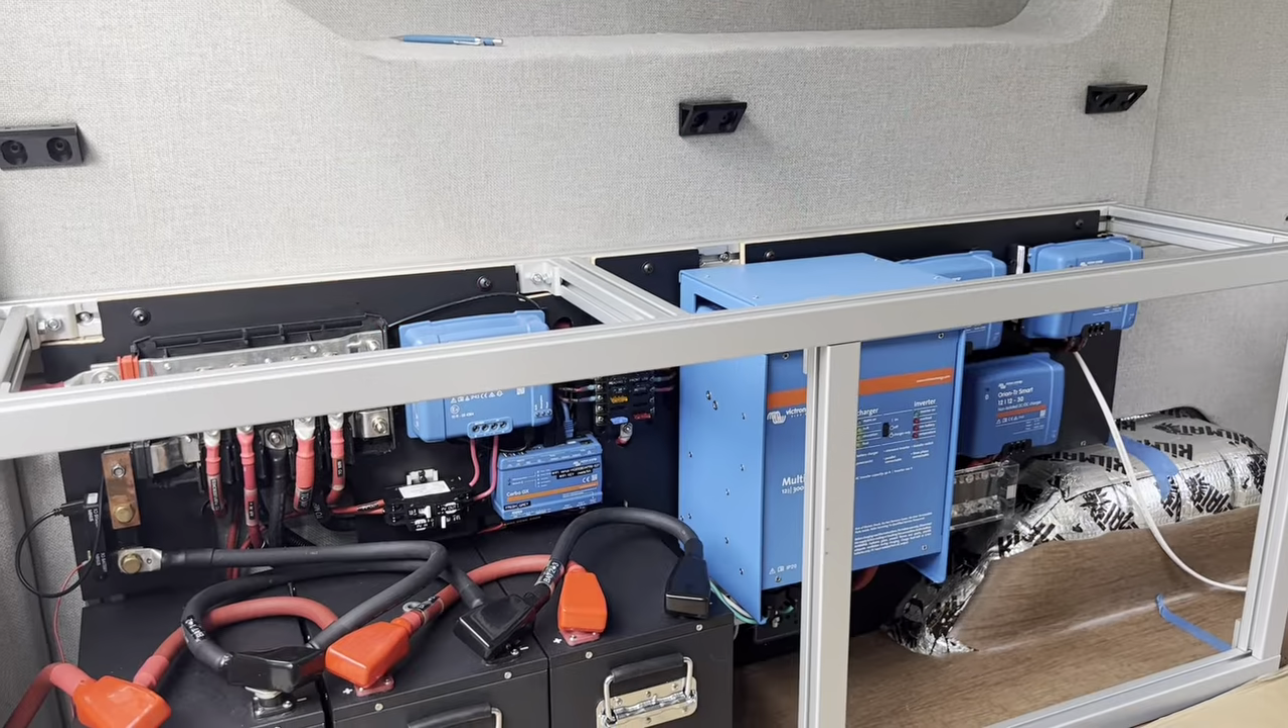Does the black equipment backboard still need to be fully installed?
No.